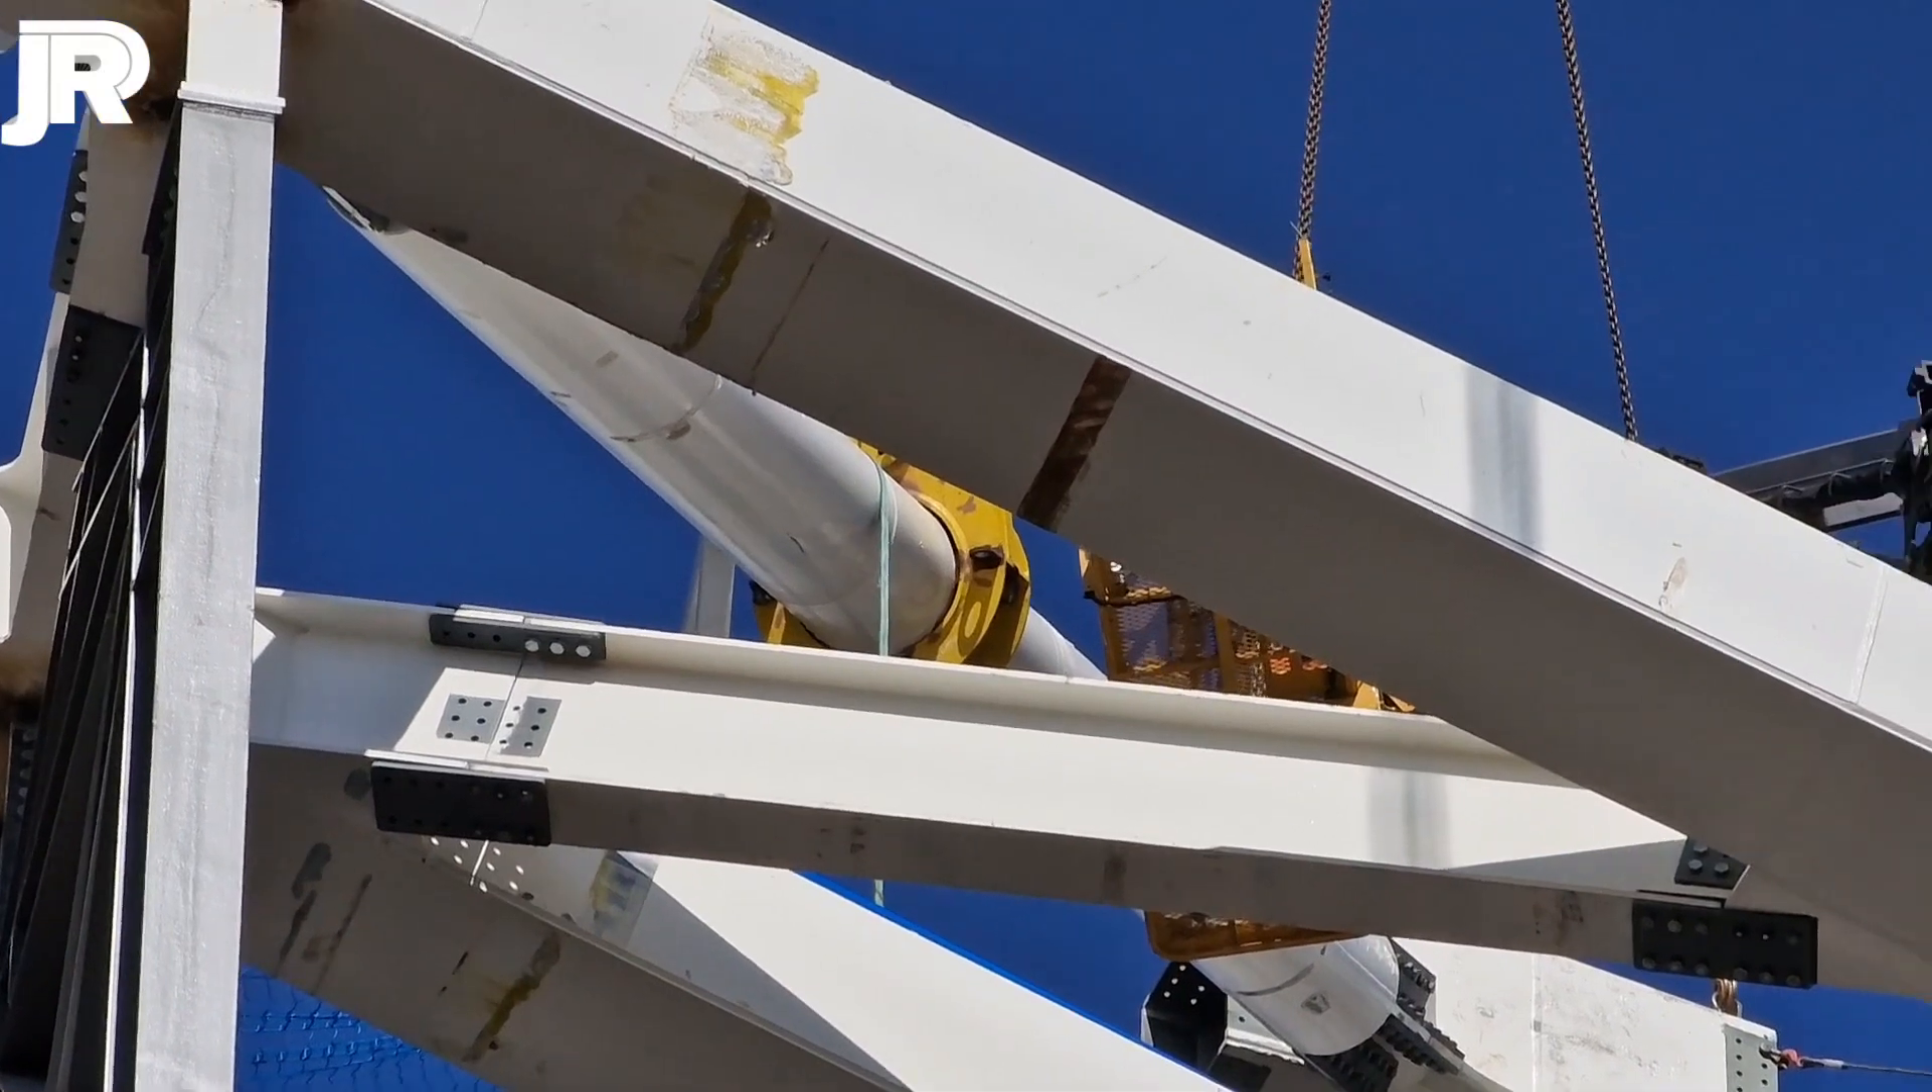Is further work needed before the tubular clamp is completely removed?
Yes.